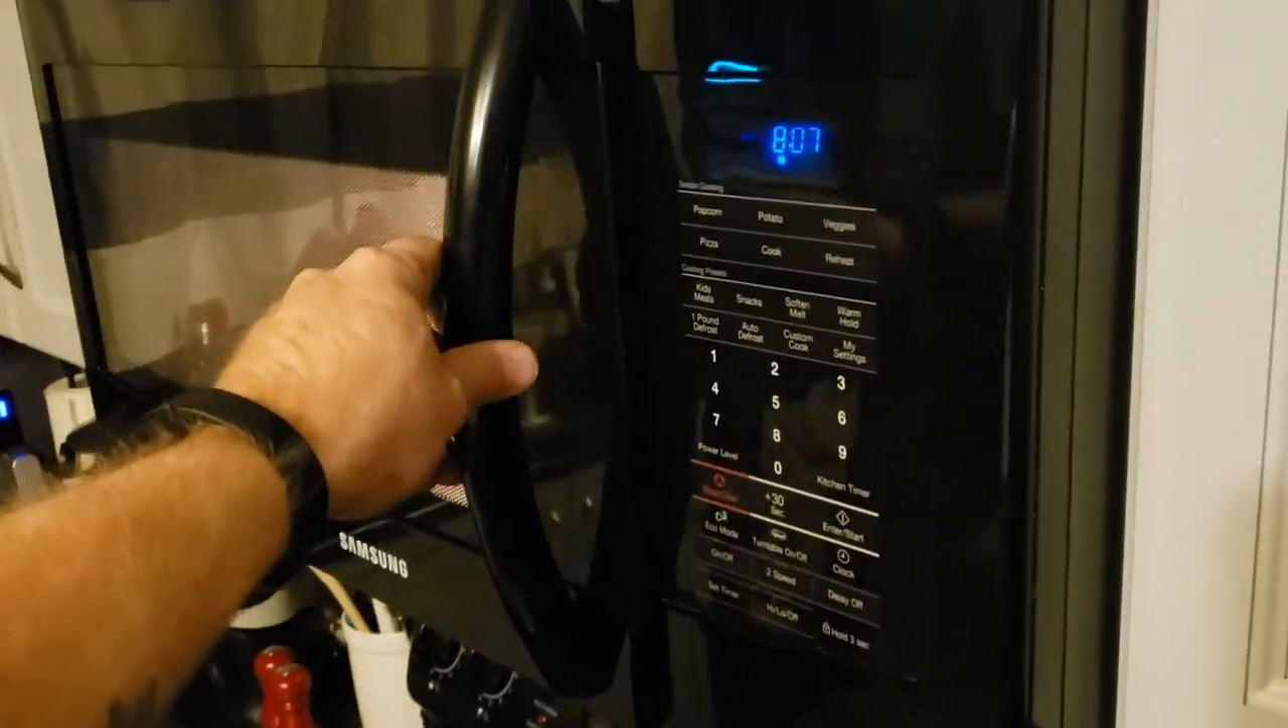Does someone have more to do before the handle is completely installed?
No.